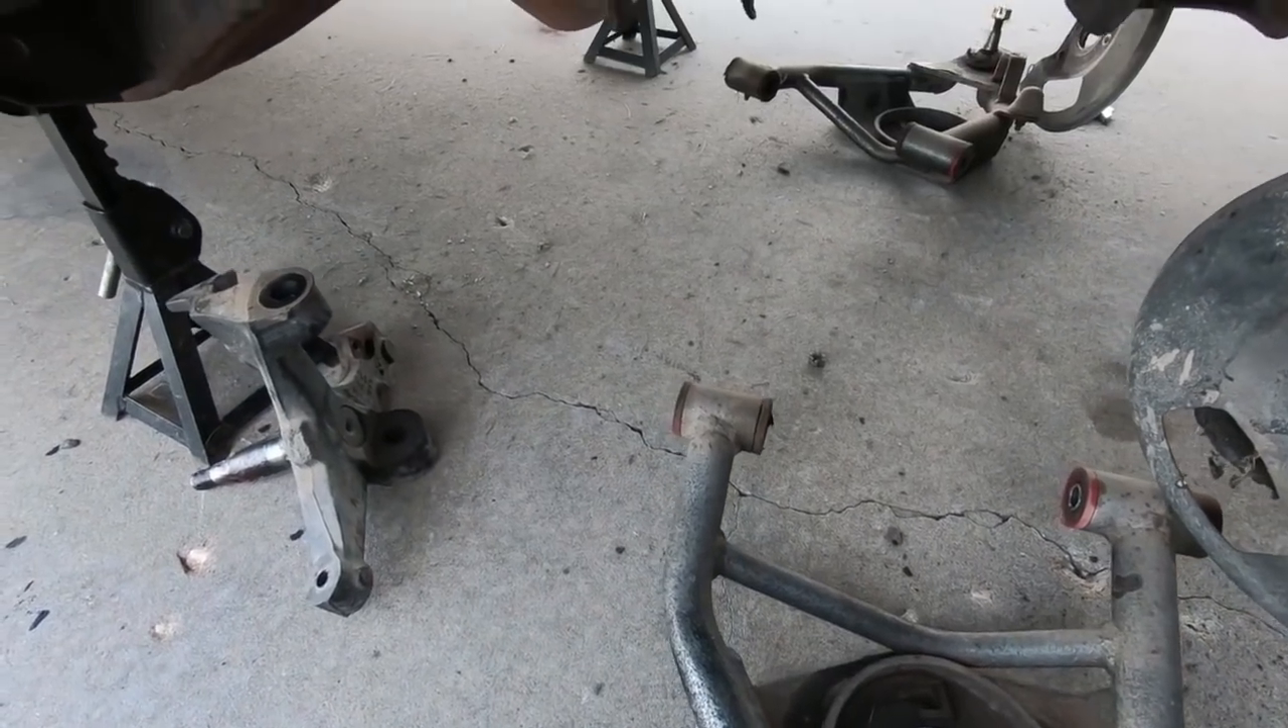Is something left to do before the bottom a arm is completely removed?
No.